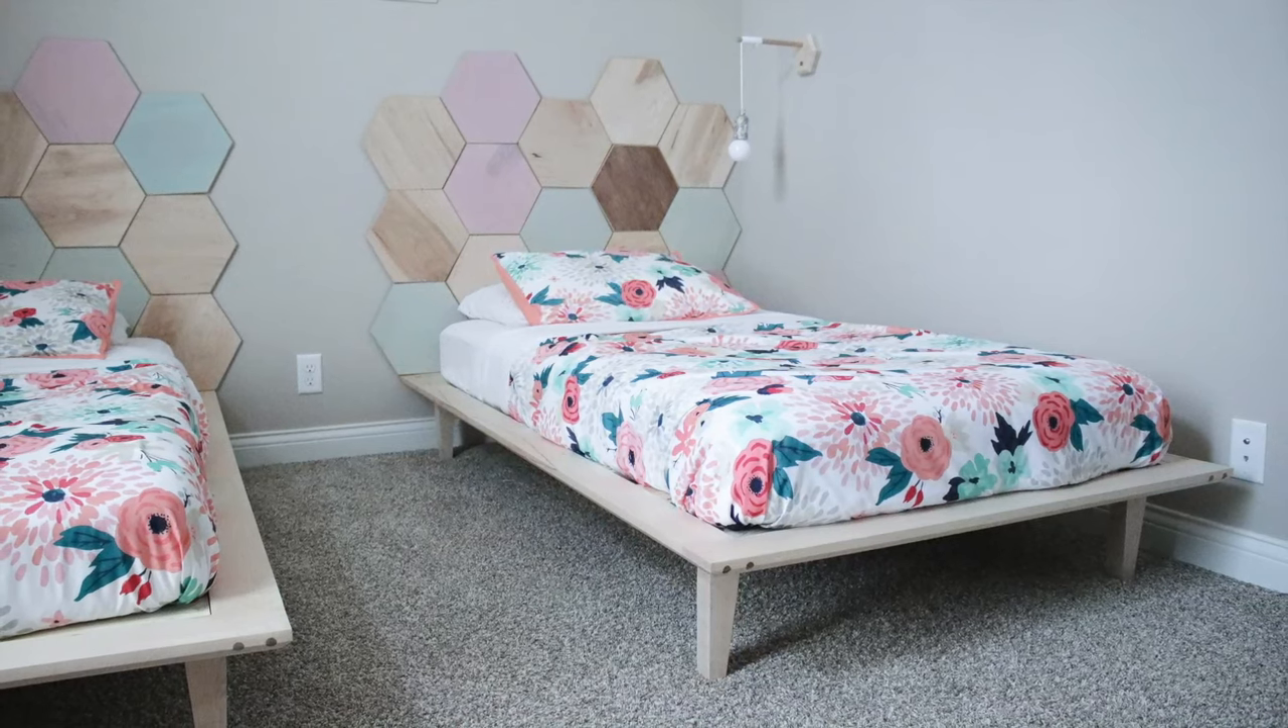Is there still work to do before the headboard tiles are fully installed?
No.